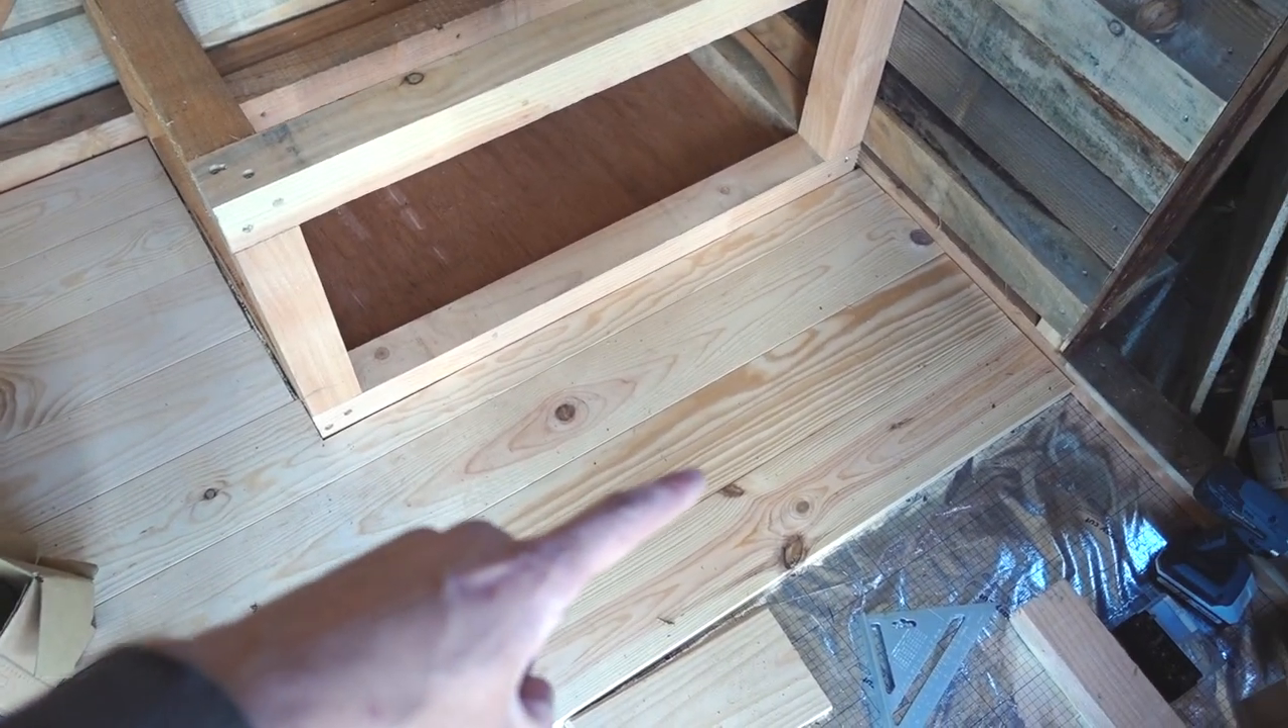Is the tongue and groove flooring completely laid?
No.